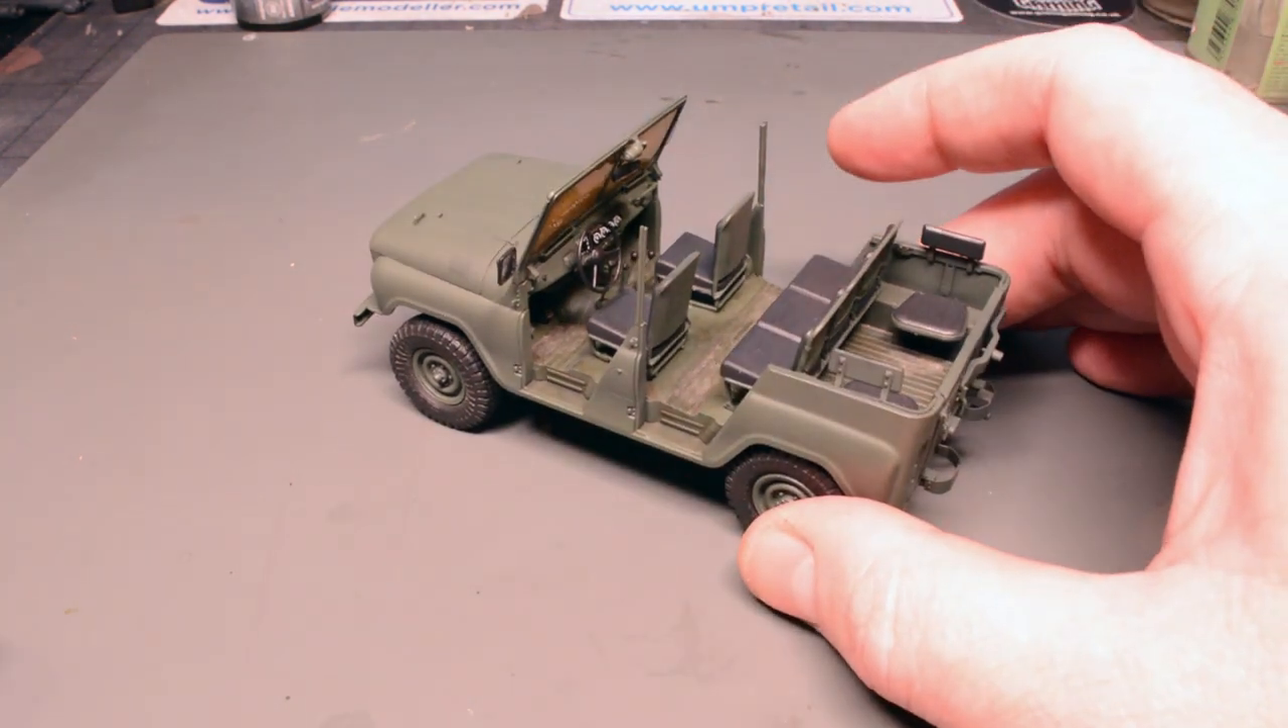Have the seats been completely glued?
Yes.